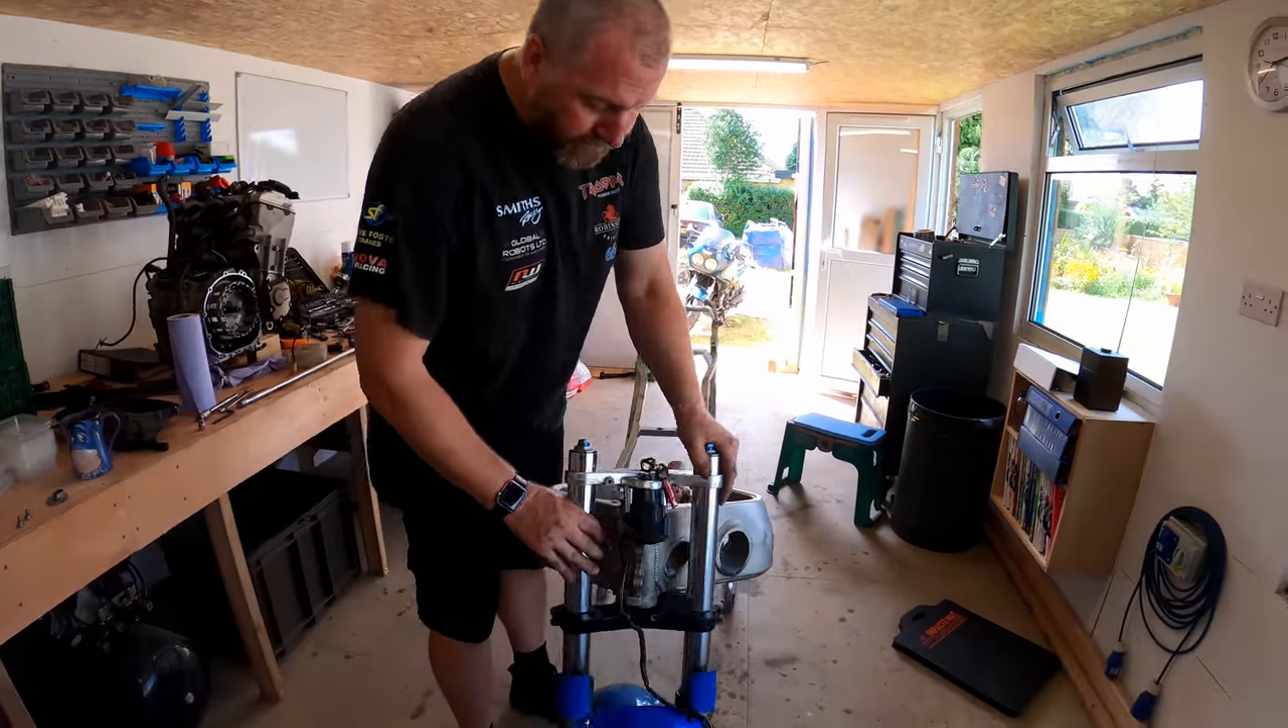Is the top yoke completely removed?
No.